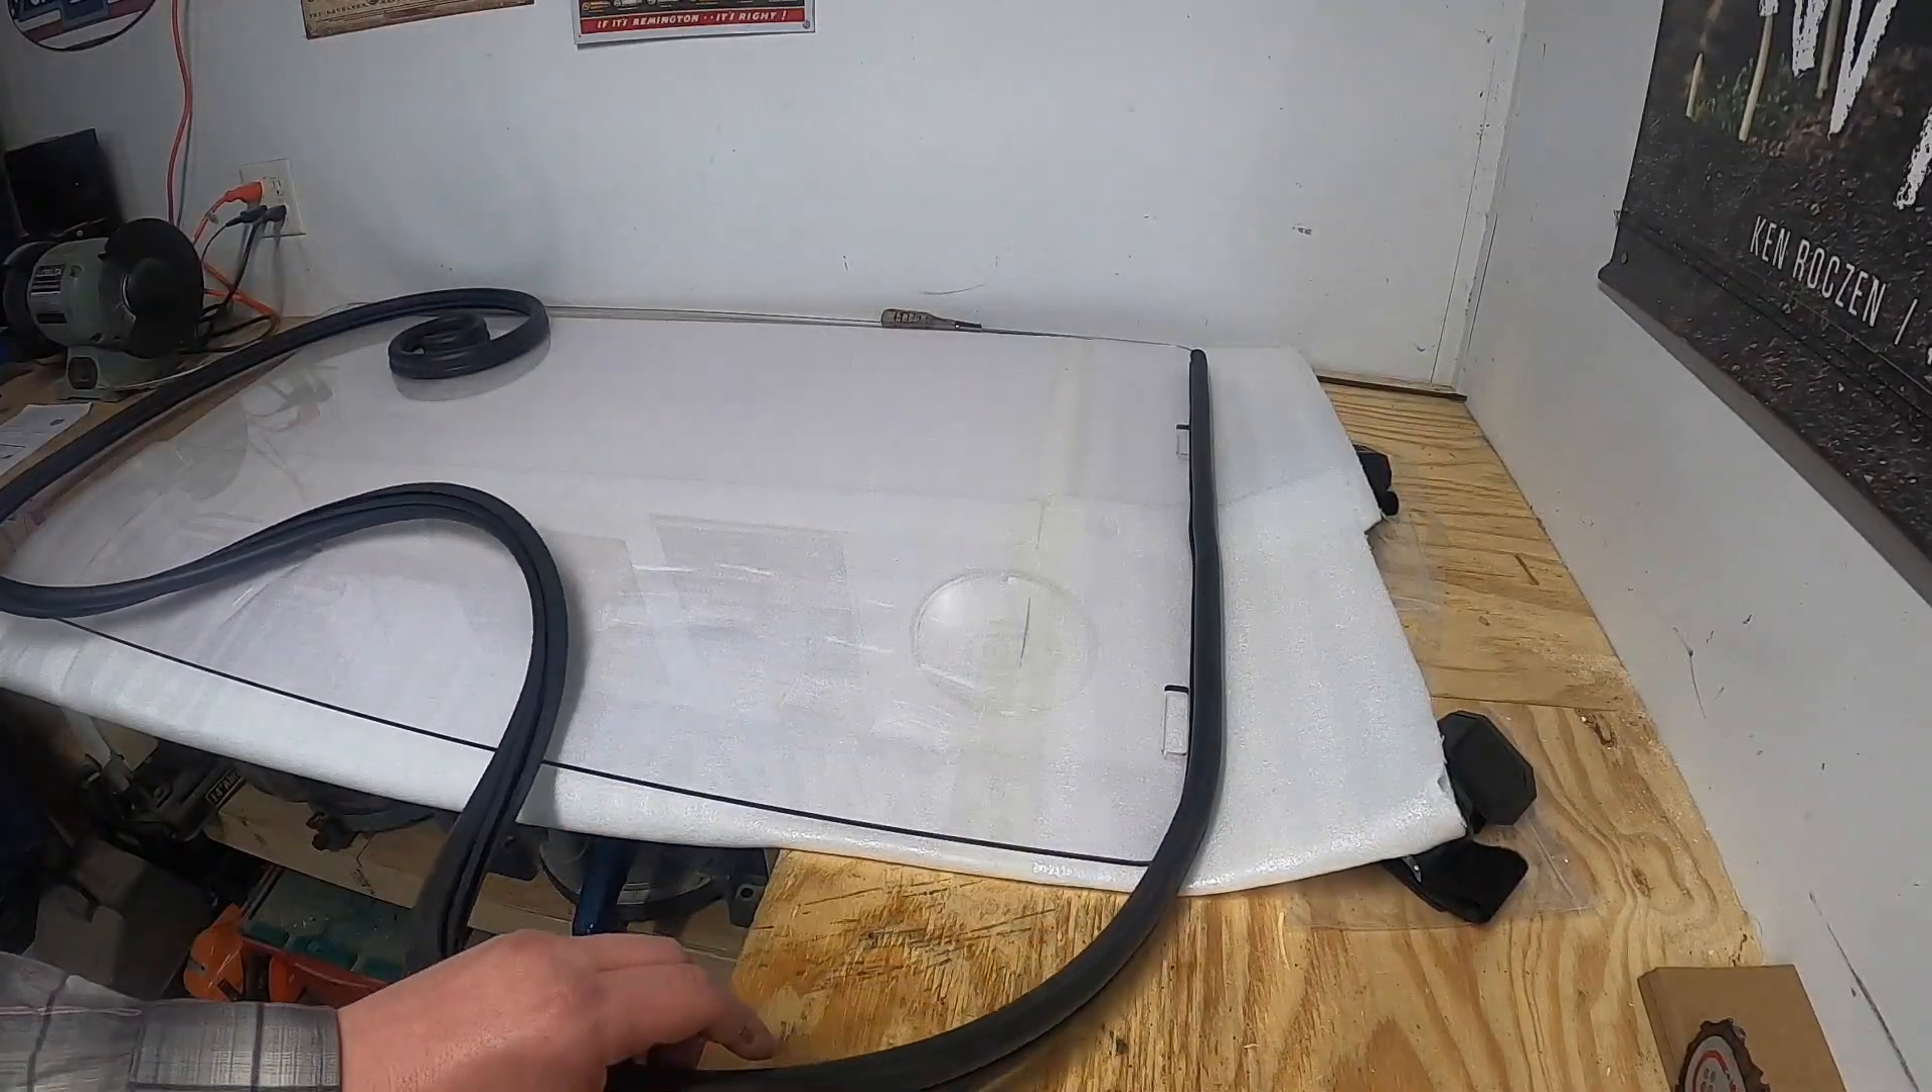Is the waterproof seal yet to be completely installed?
Yes.